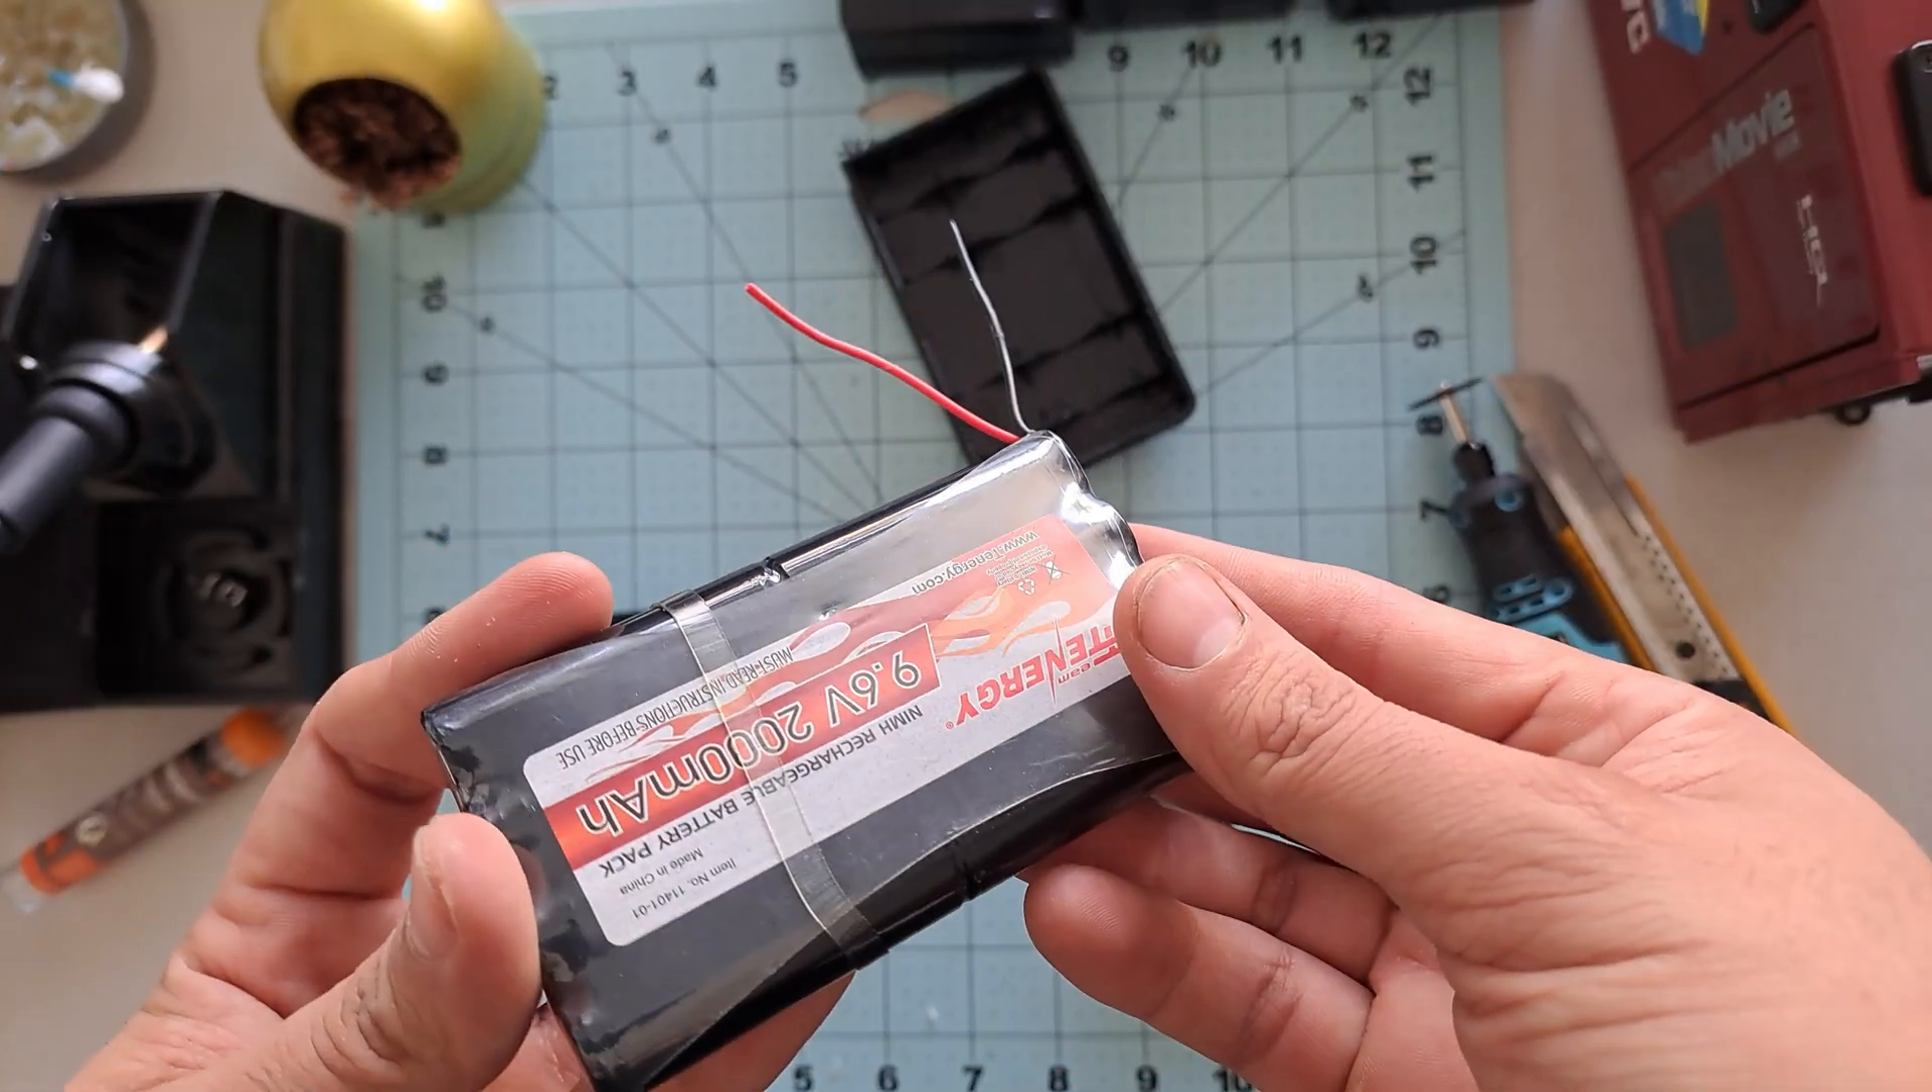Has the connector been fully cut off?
Yes.